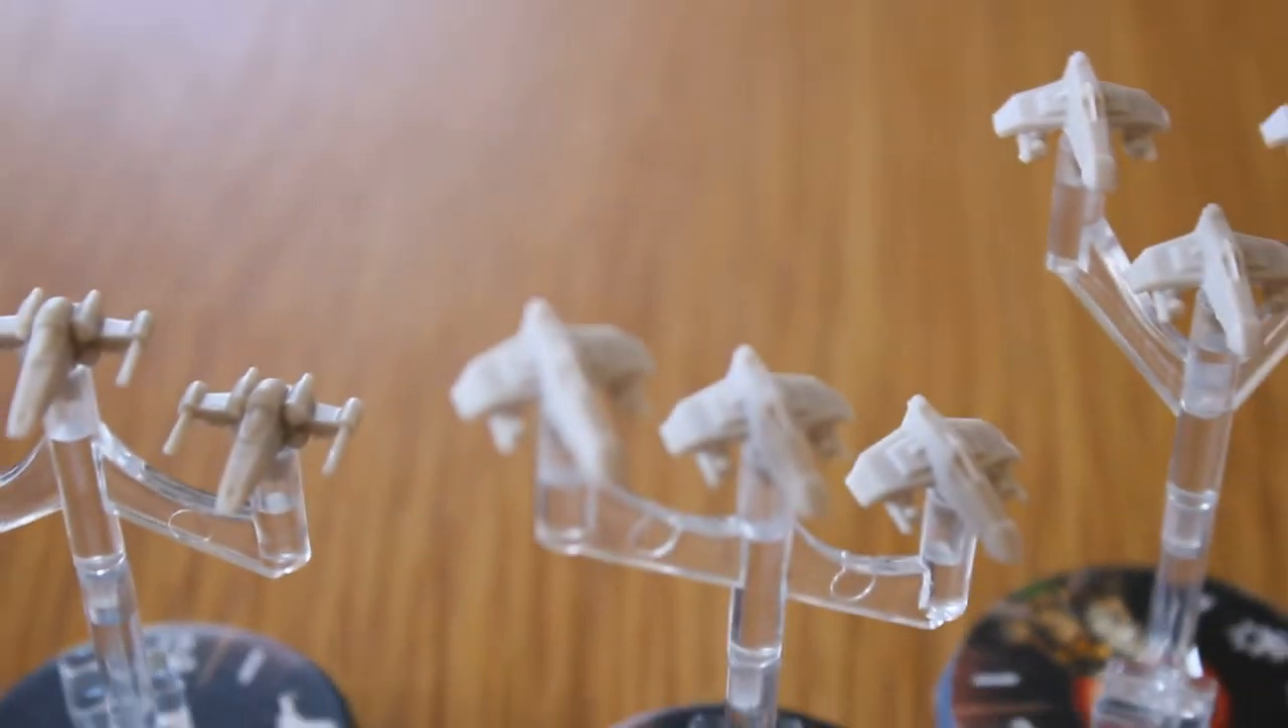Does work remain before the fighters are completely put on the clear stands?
No.